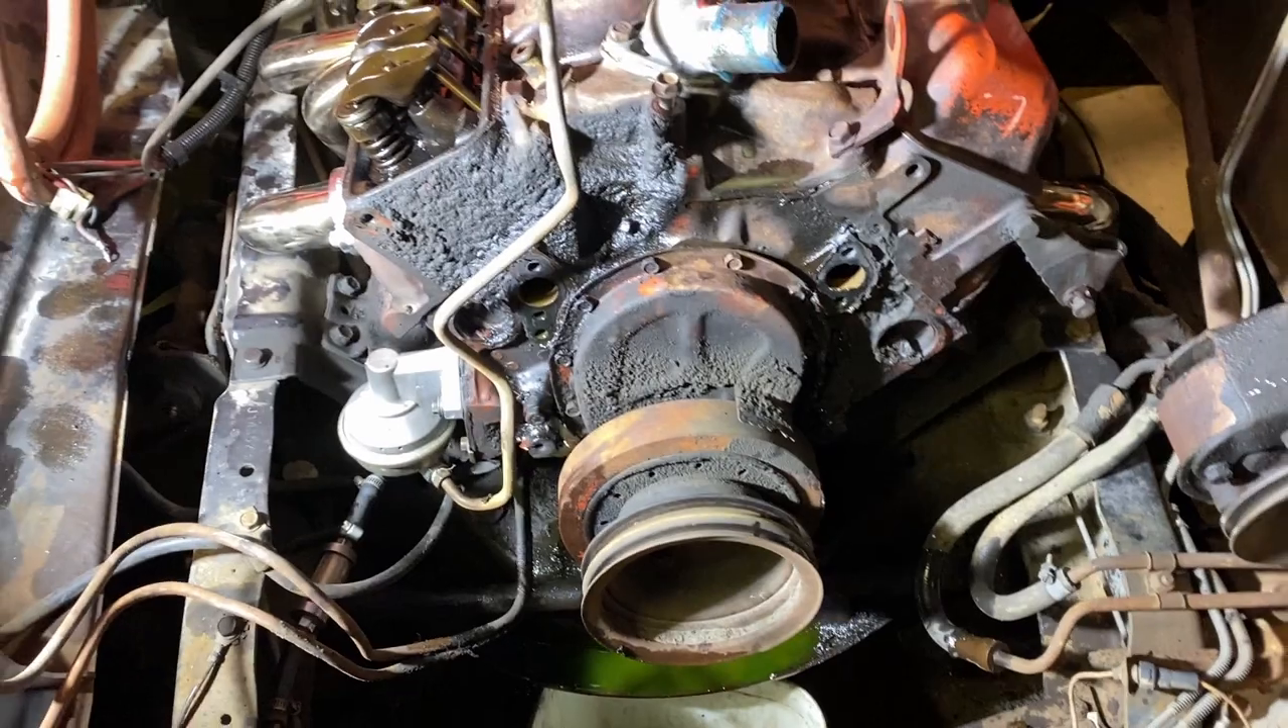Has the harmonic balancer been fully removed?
No.